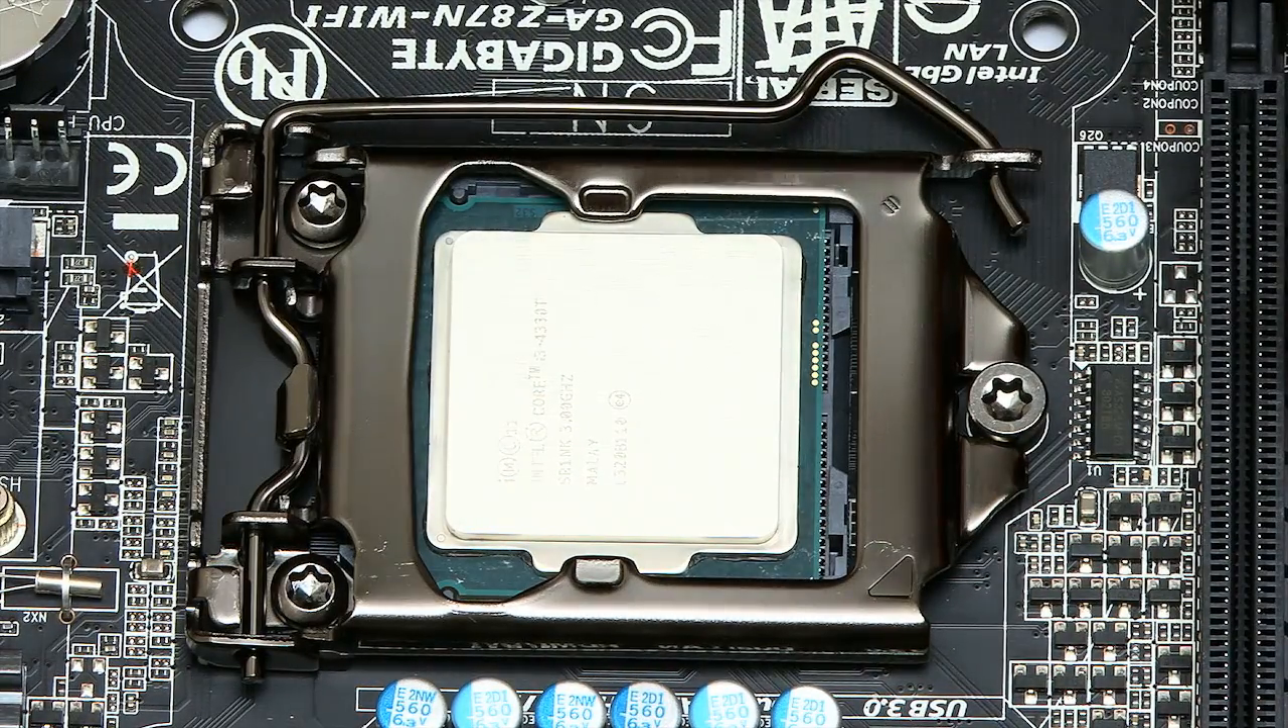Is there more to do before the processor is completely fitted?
No.